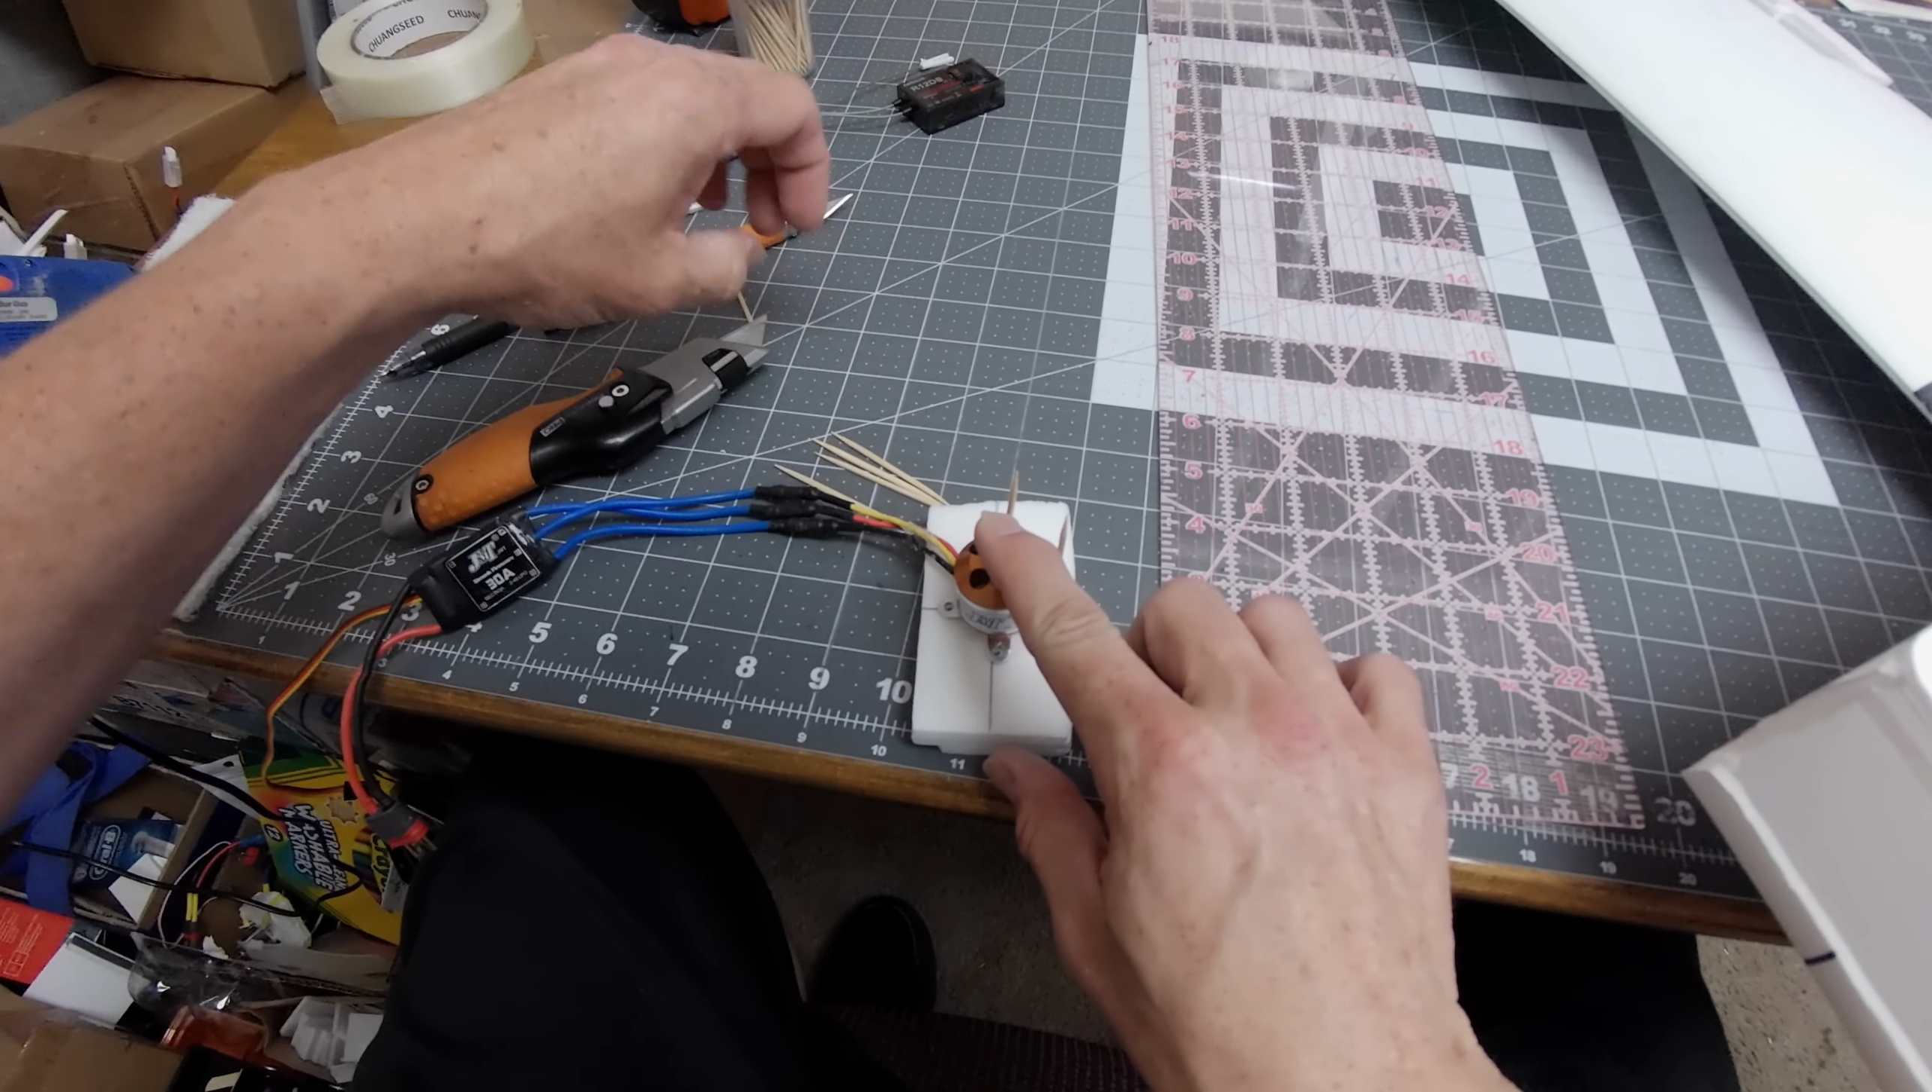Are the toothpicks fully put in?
No.